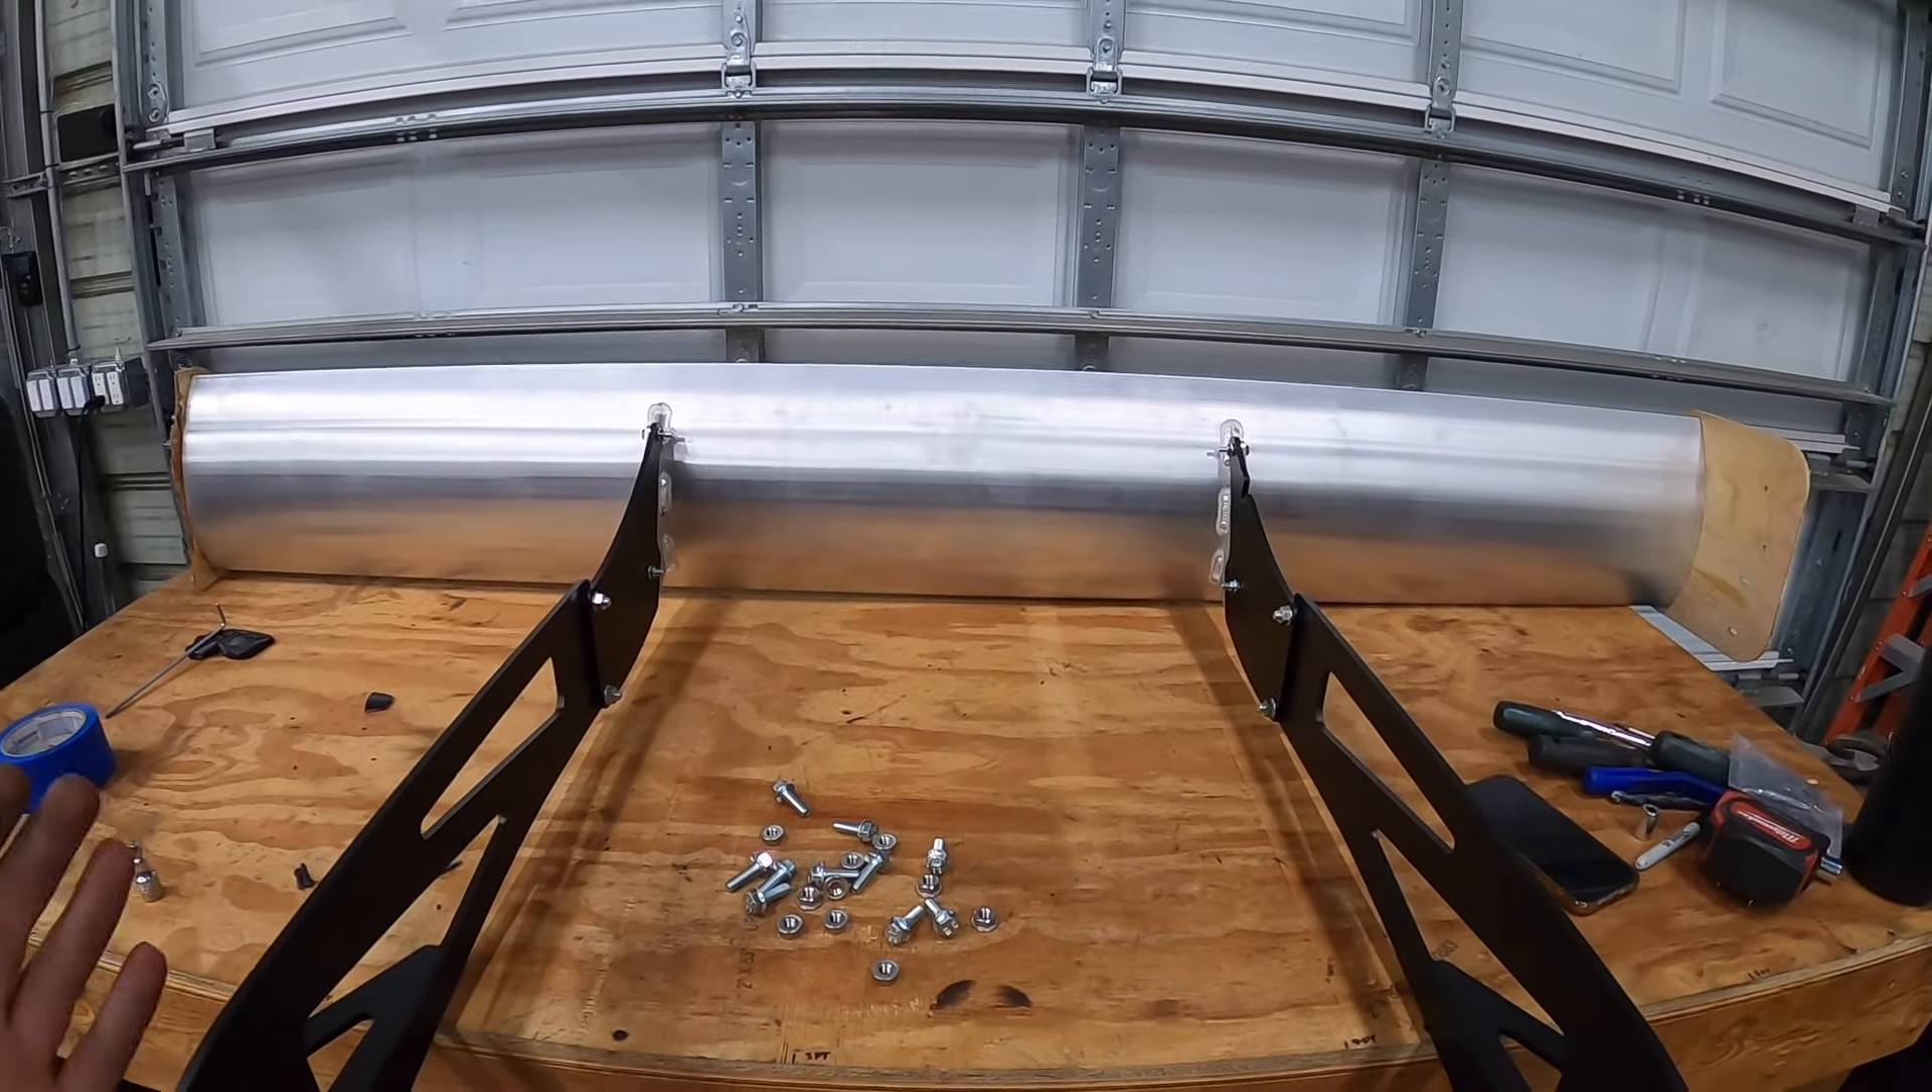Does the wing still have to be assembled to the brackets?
No.